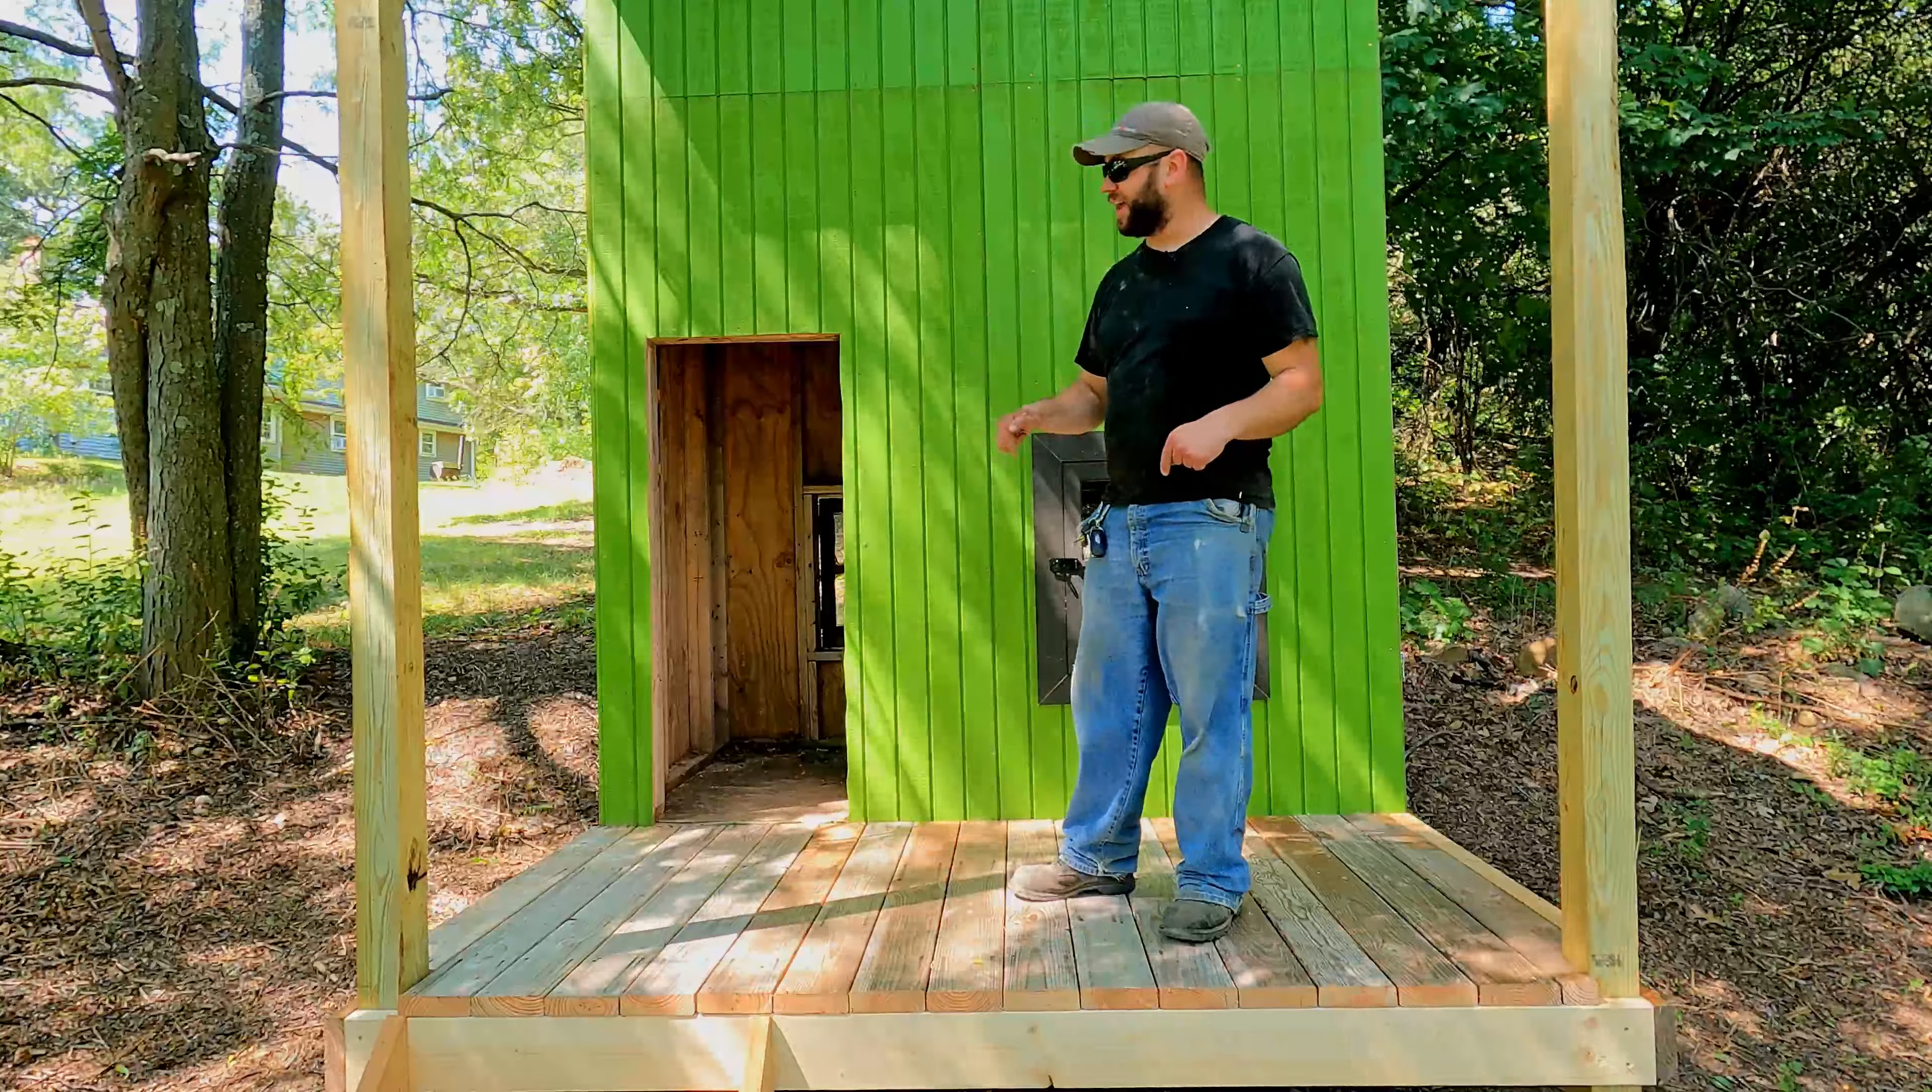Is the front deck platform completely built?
Yes.